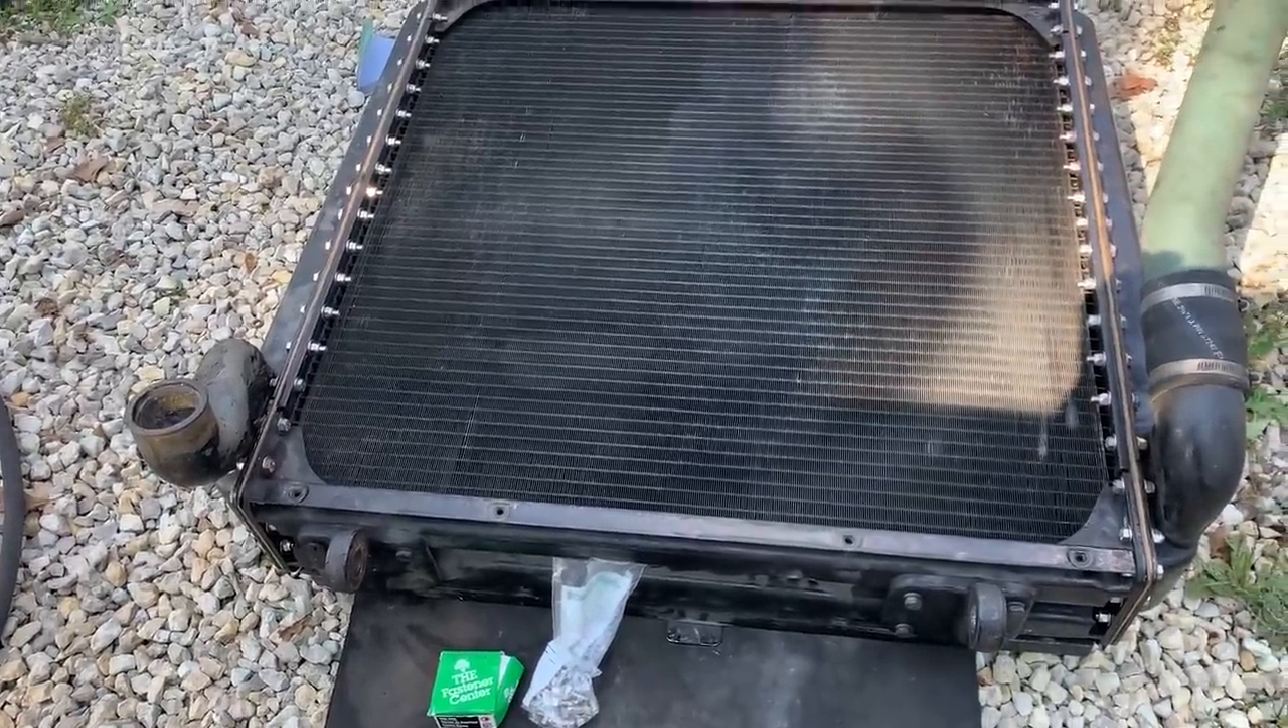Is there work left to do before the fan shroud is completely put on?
Yes.